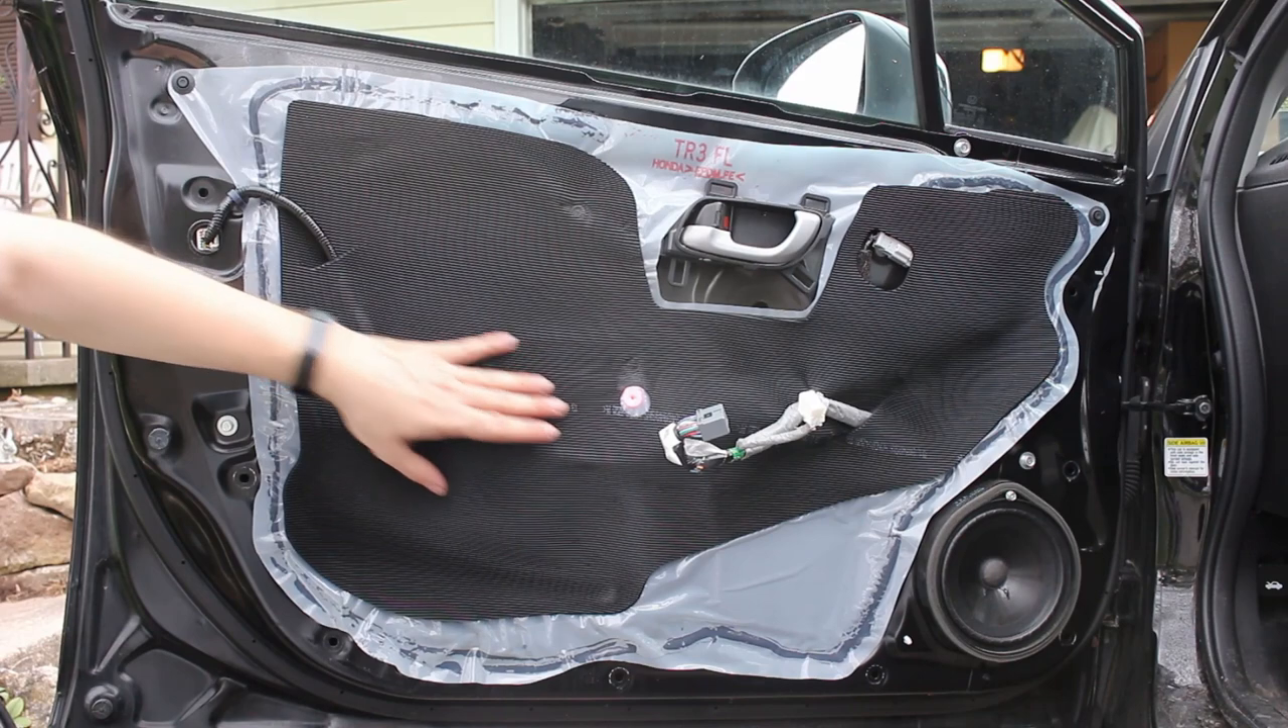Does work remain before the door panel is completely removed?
No.